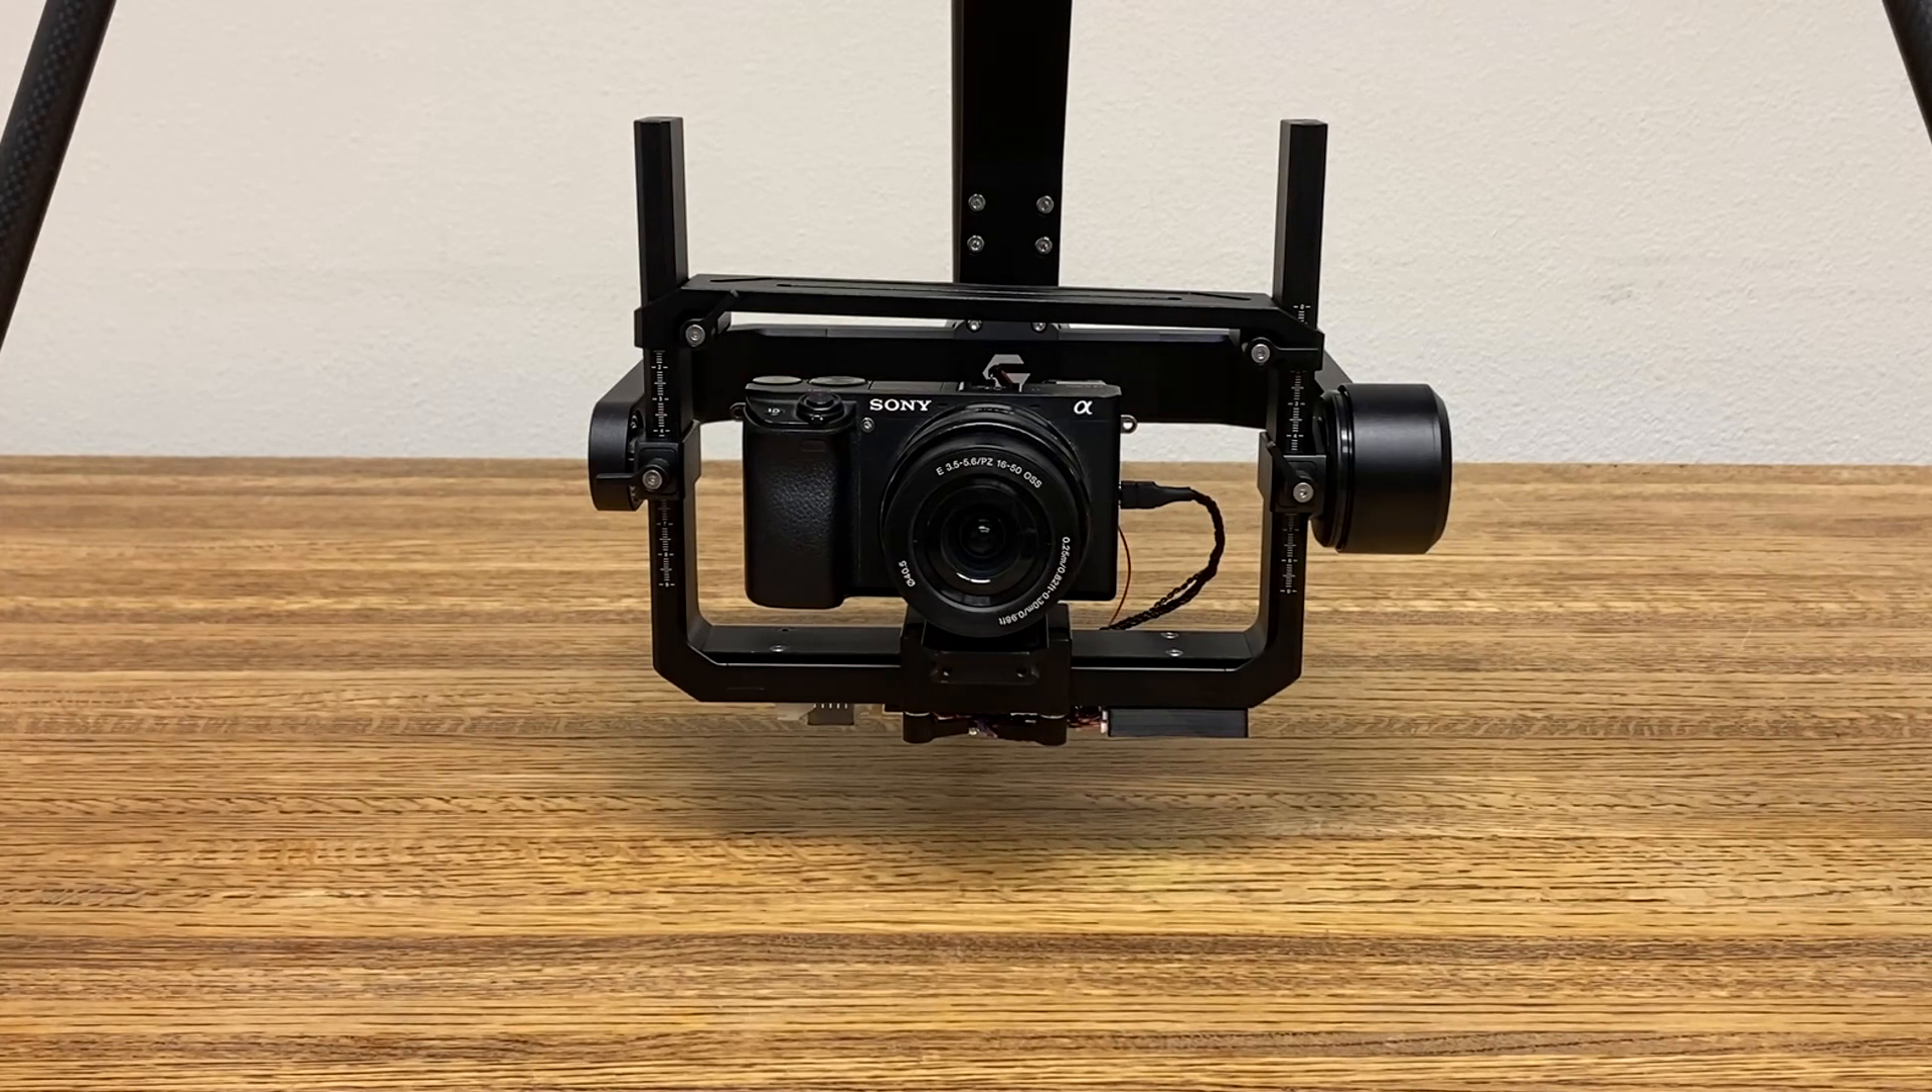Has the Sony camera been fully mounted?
Yes.